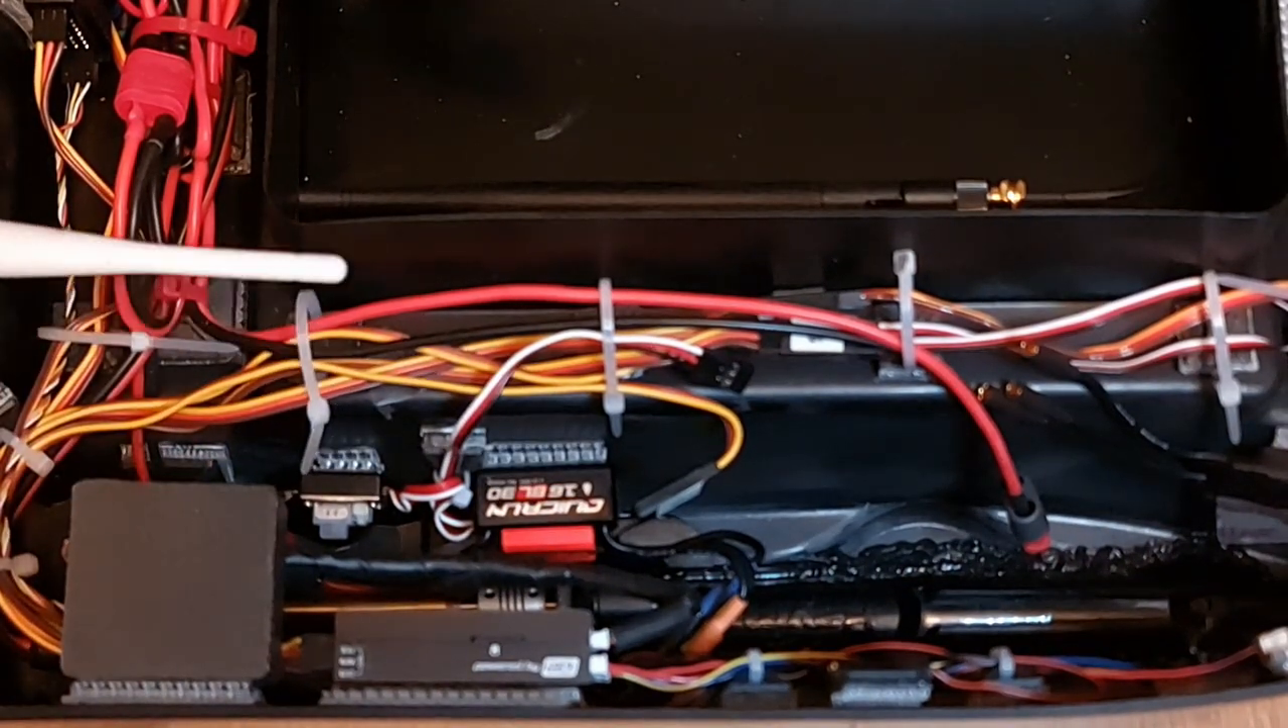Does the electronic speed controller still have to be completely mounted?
No.